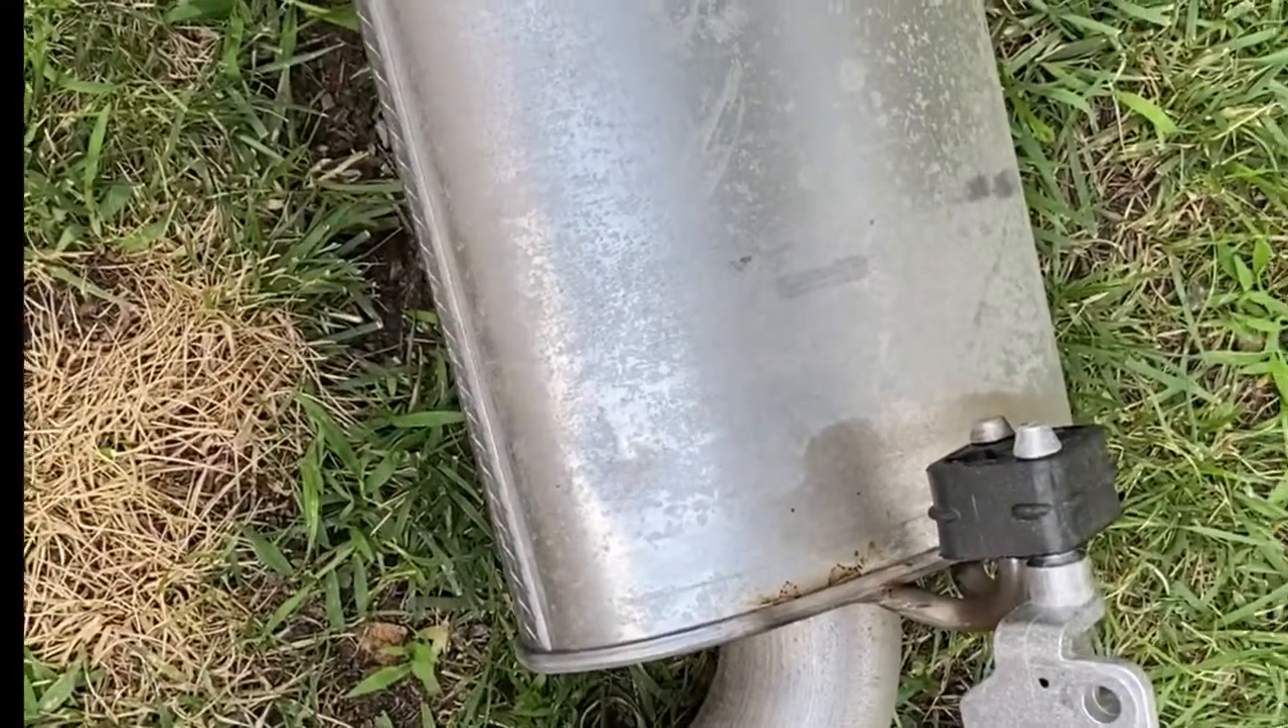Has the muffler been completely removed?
Yes.